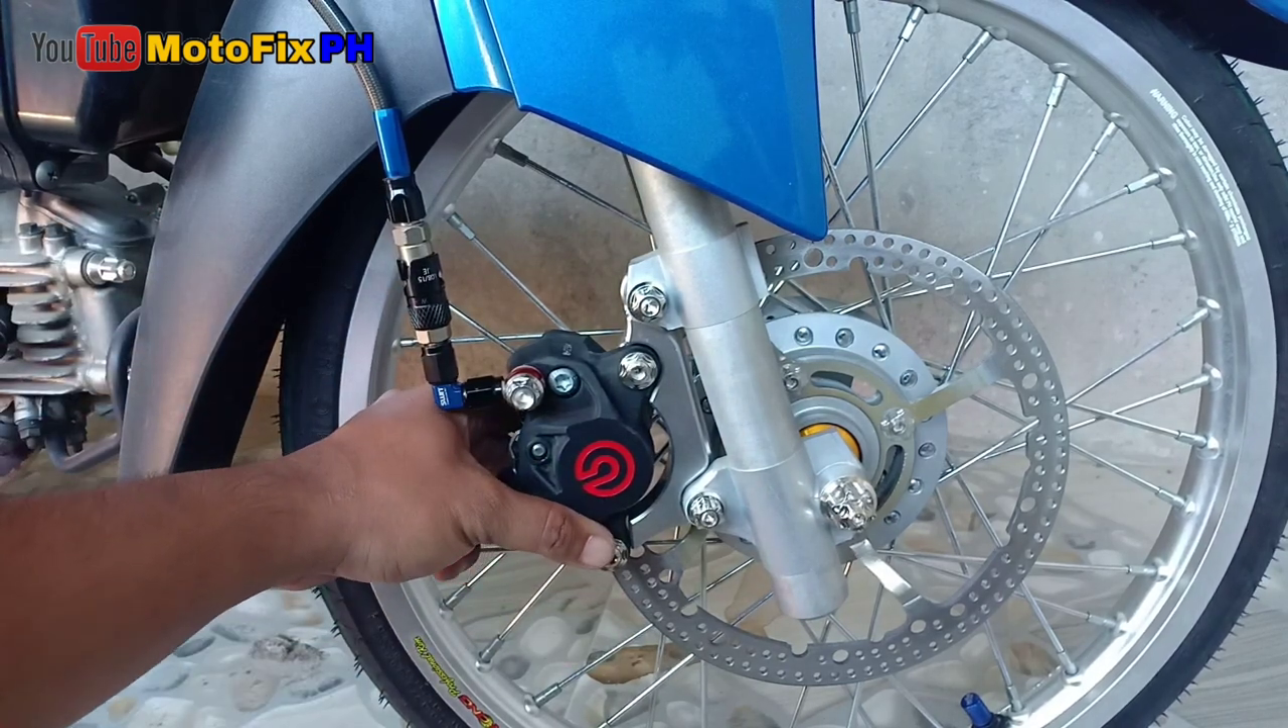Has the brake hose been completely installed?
Yes.